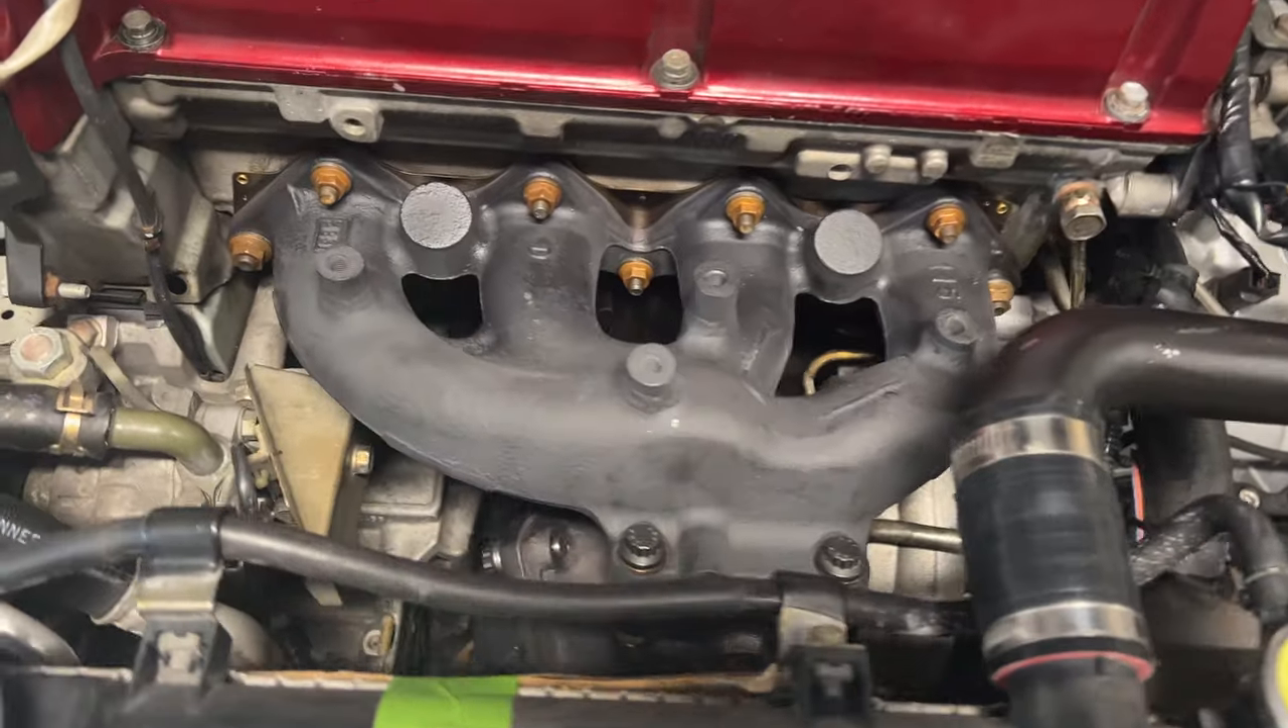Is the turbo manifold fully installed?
Yes.